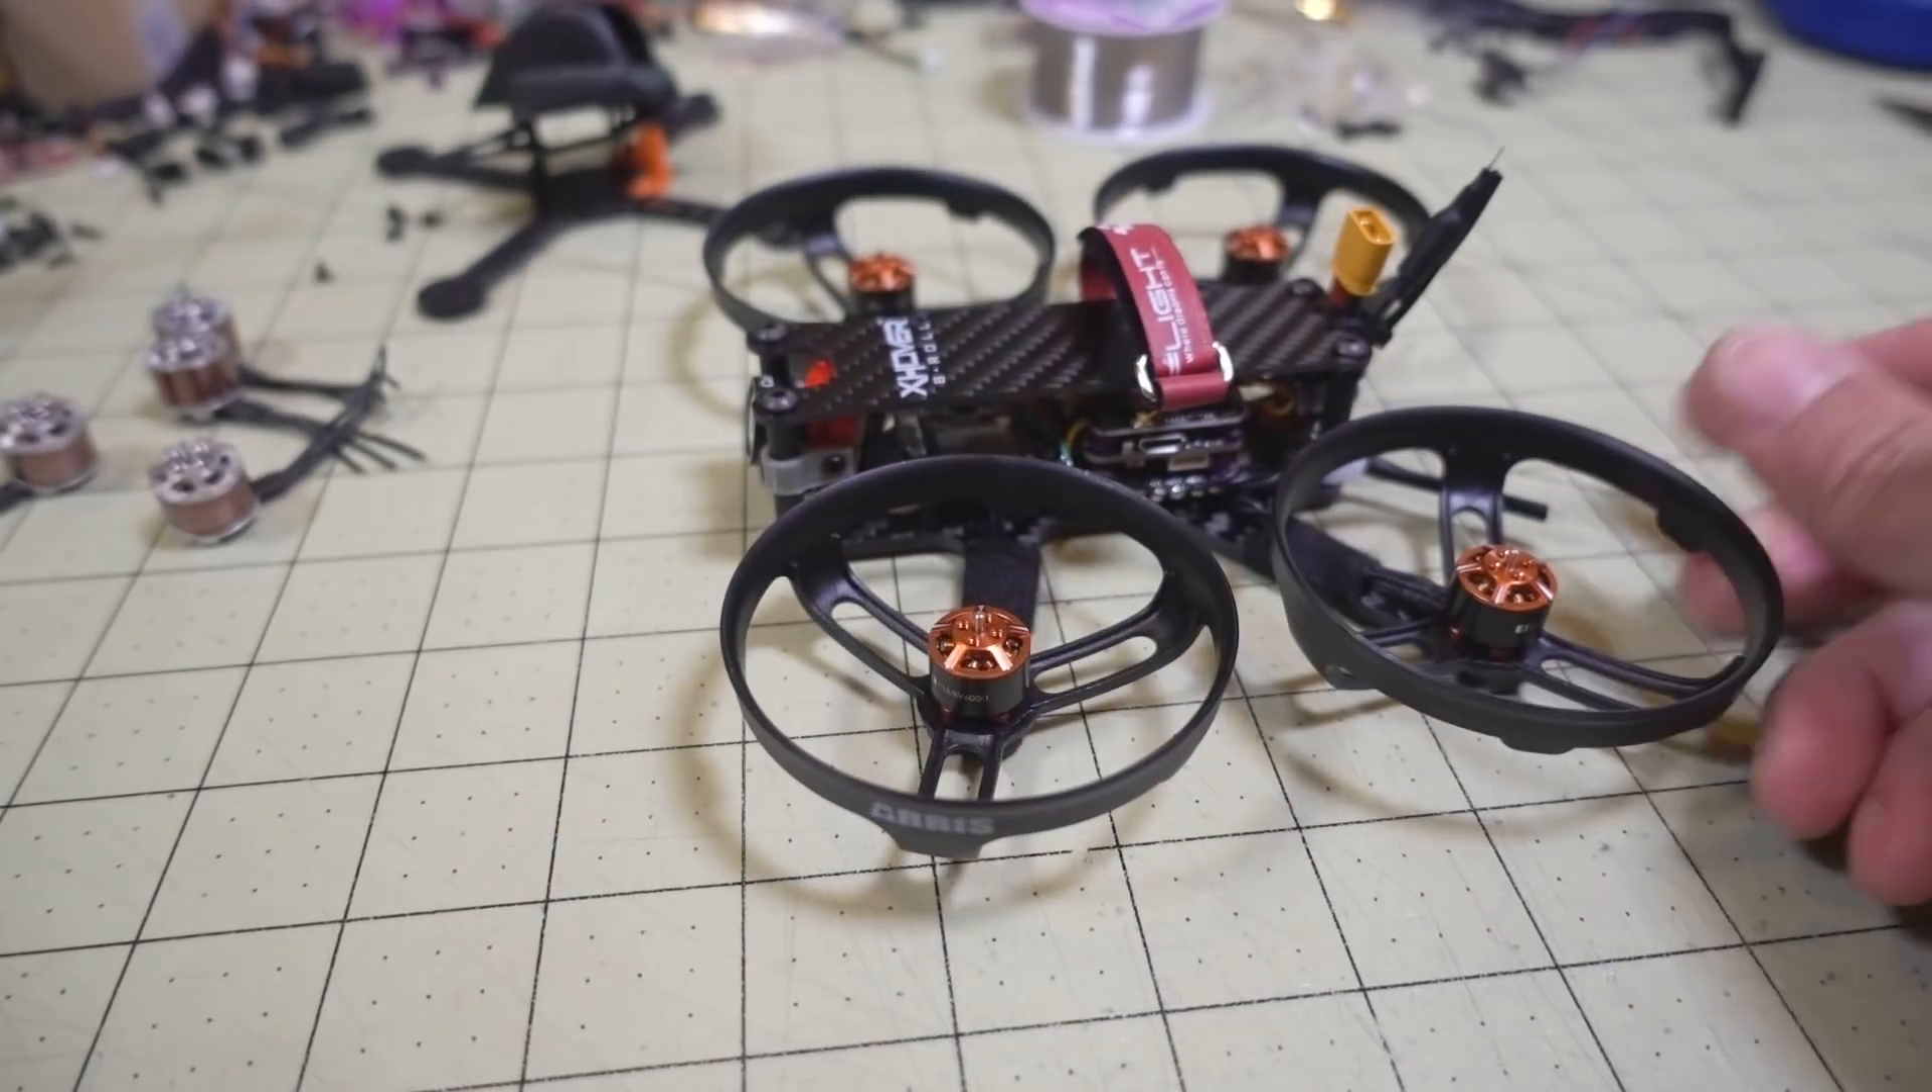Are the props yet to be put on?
Yes.